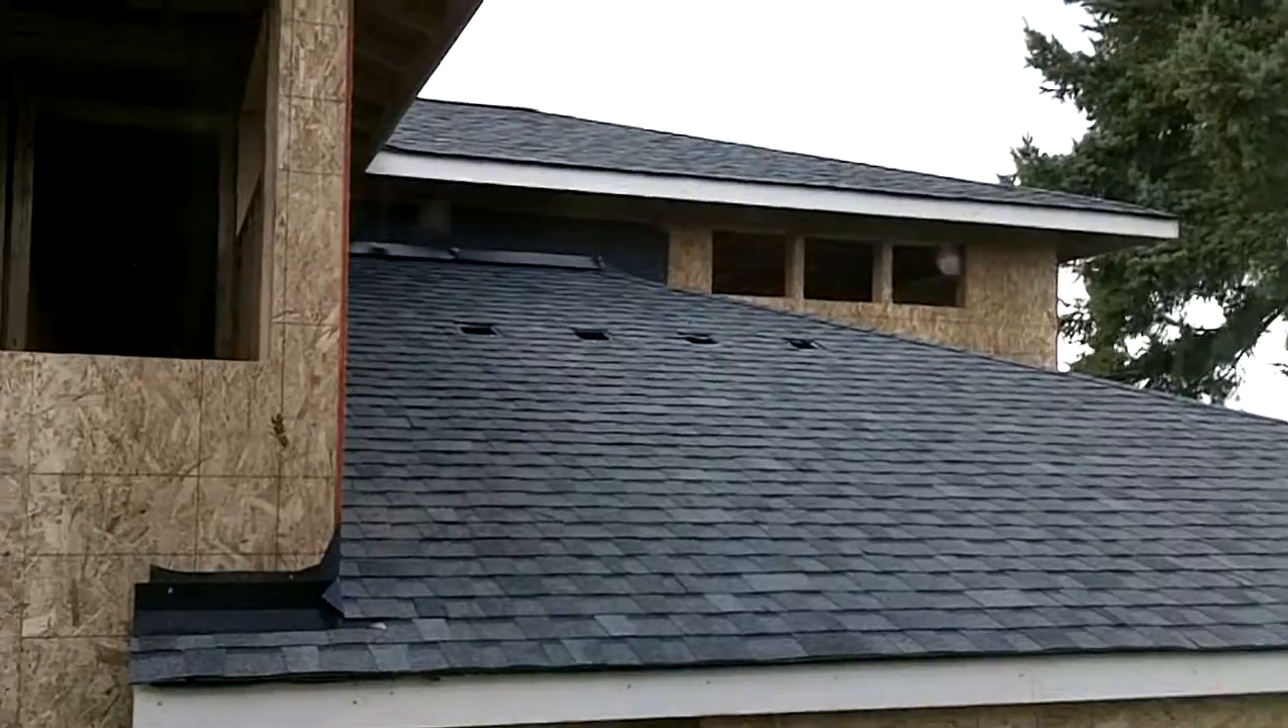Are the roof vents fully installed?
No.